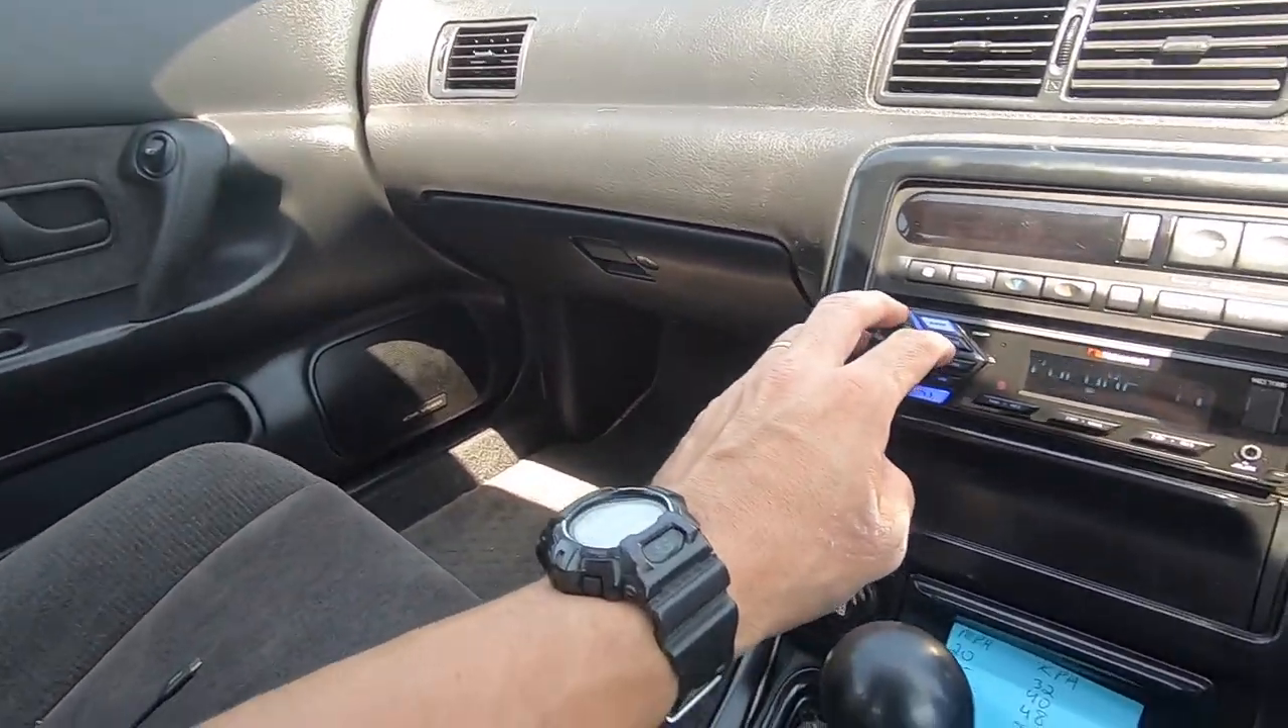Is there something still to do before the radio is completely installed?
No.